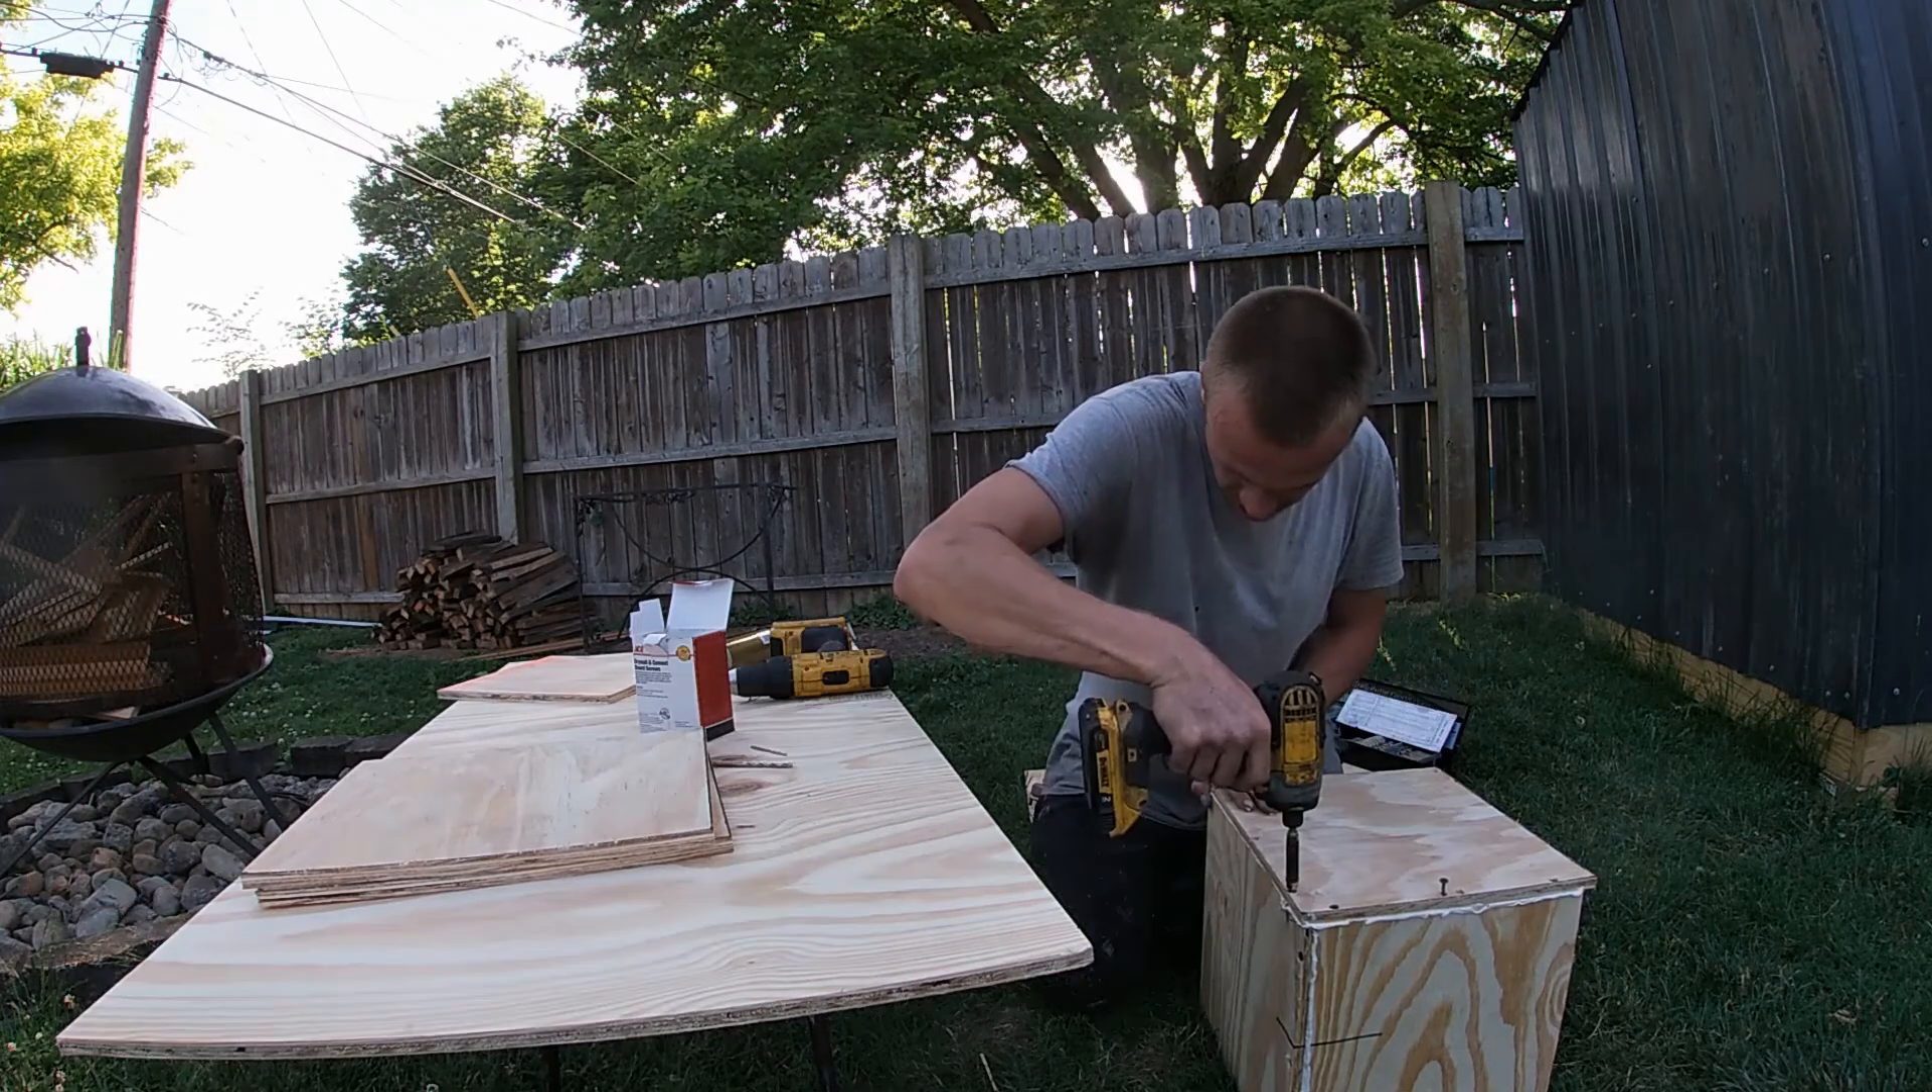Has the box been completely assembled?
No.